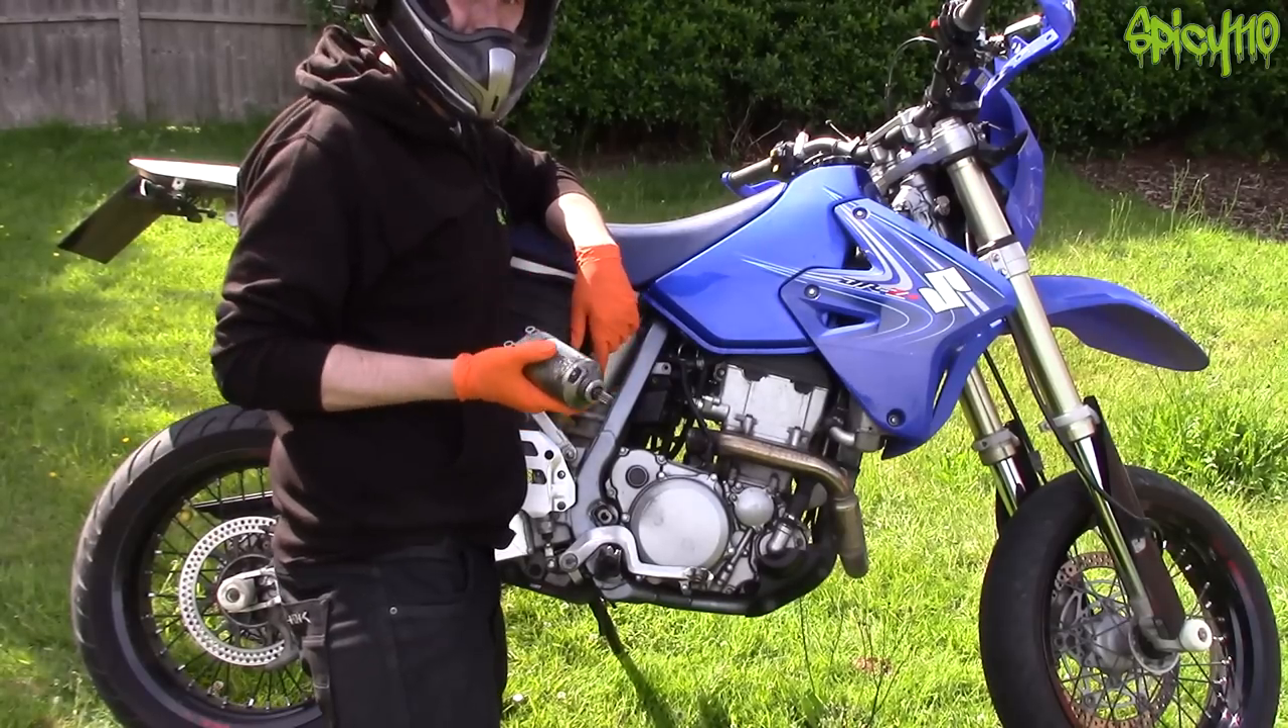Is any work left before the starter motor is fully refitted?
Yes.